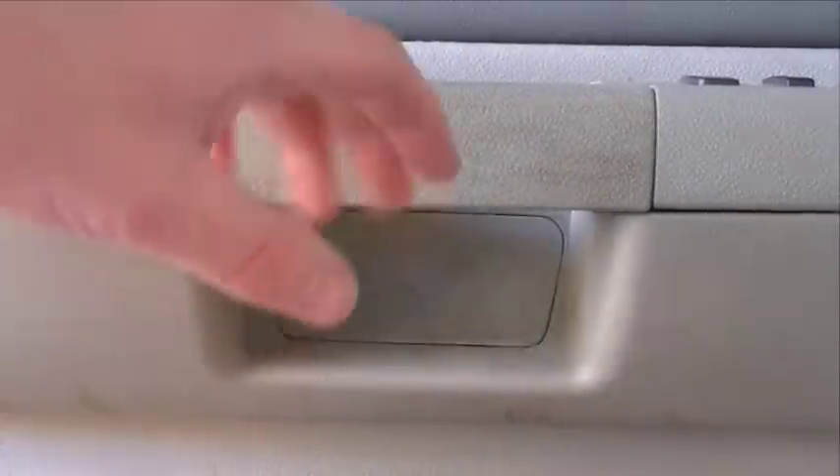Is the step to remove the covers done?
No.